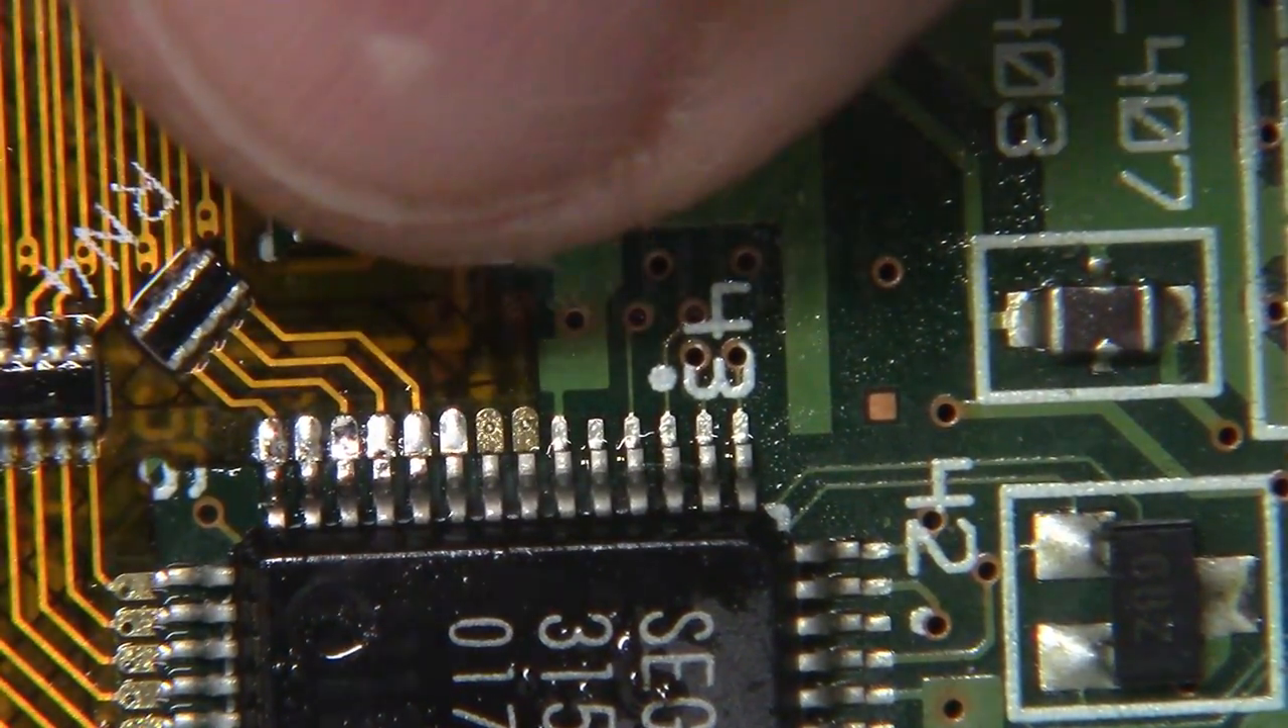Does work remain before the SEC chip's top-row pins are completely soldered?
Yes.